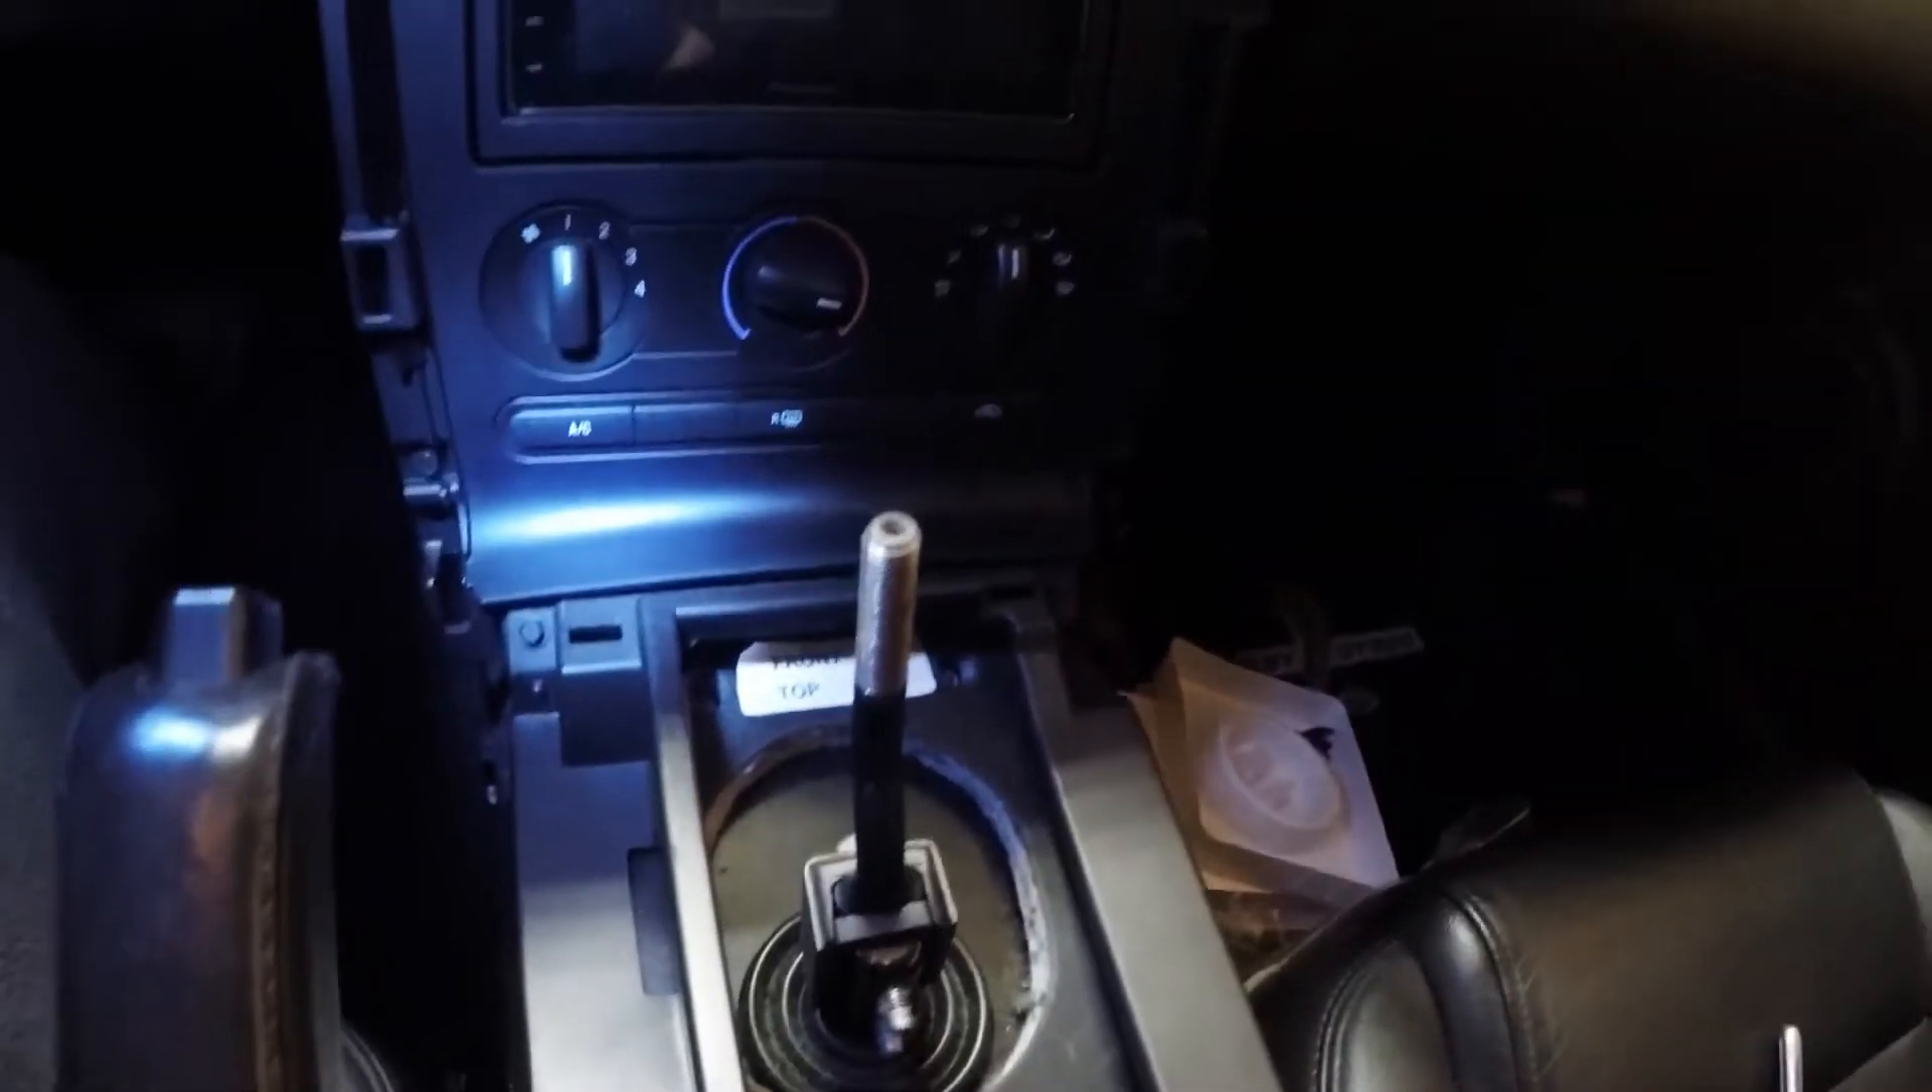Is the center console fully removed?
No.